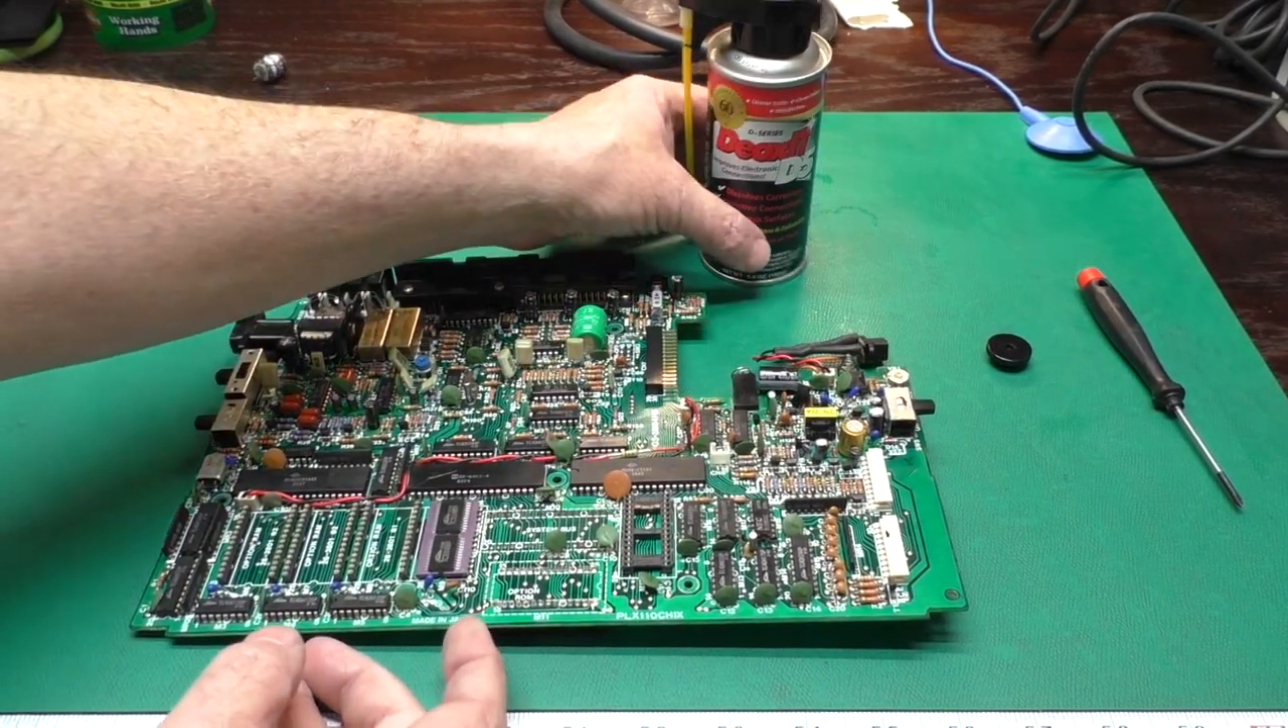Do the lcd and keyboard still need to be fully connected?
Yes.